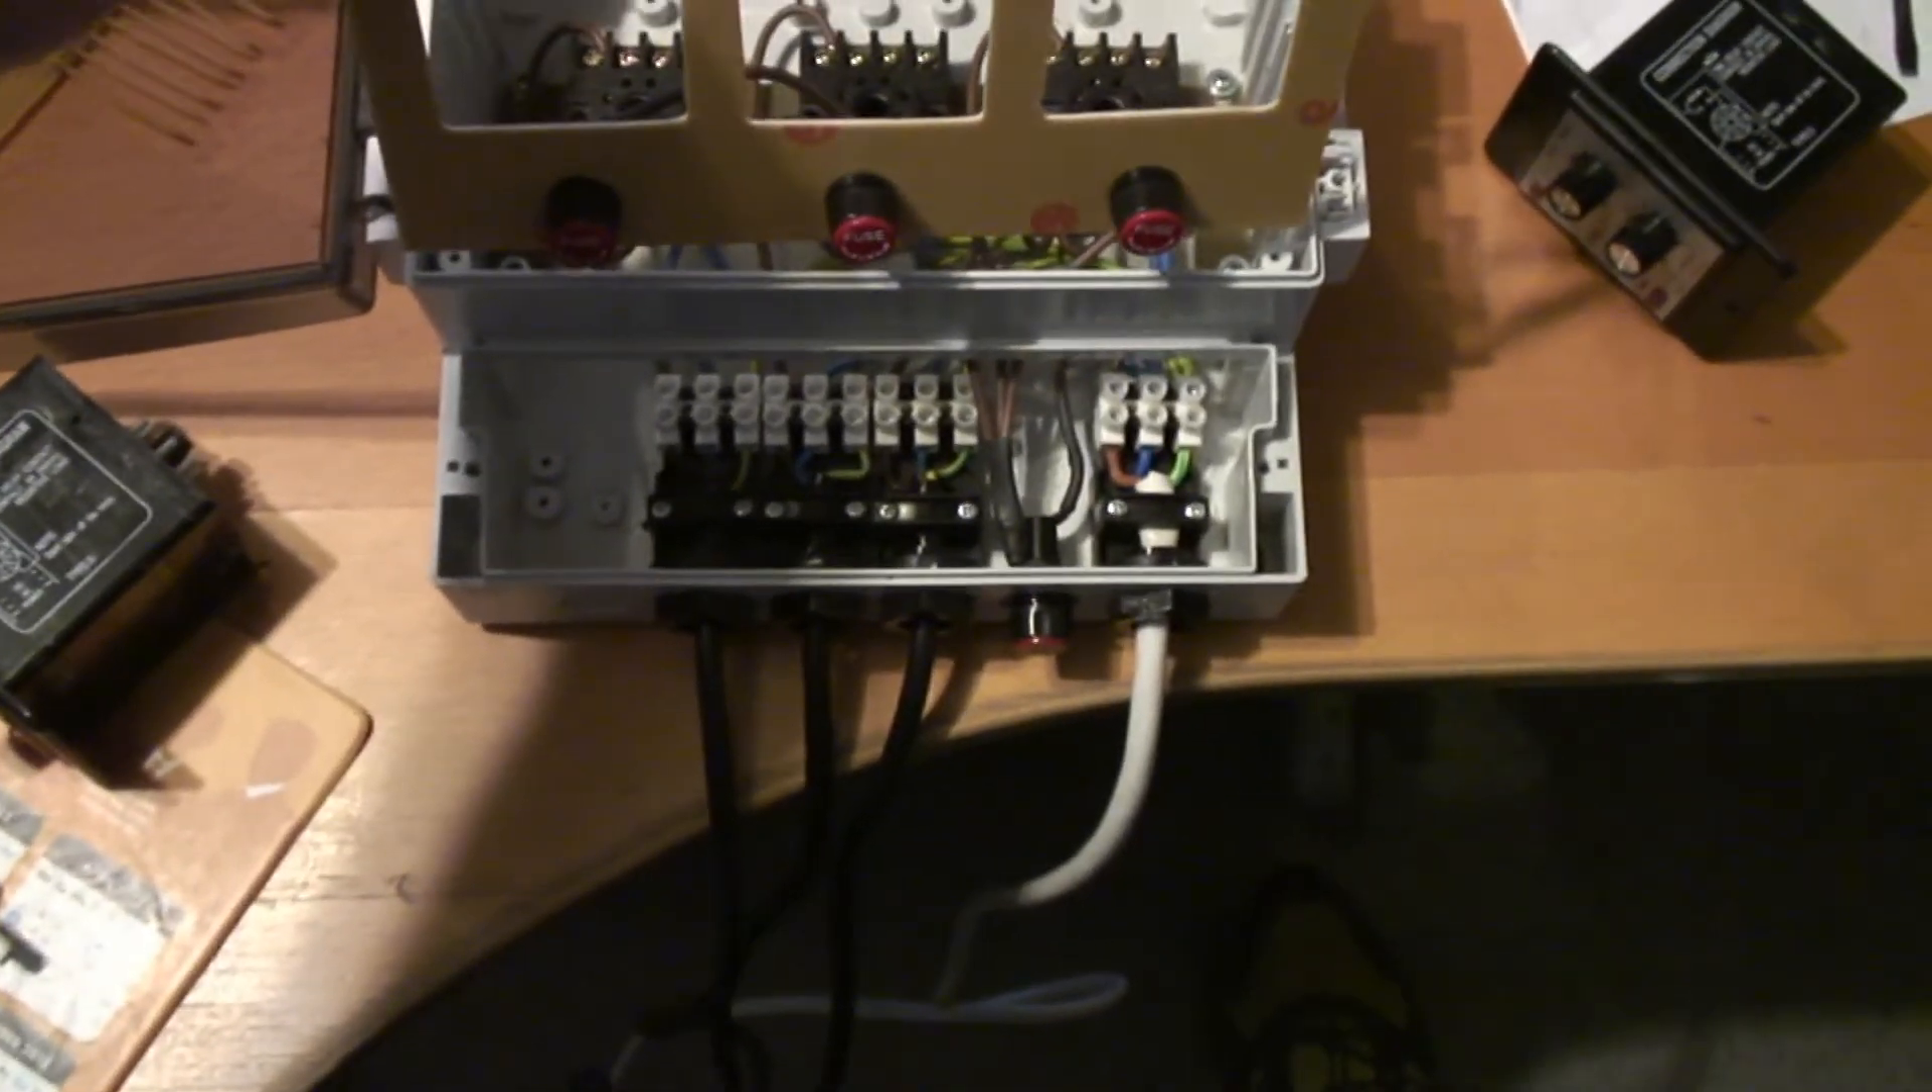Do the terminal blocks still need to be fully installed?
No.